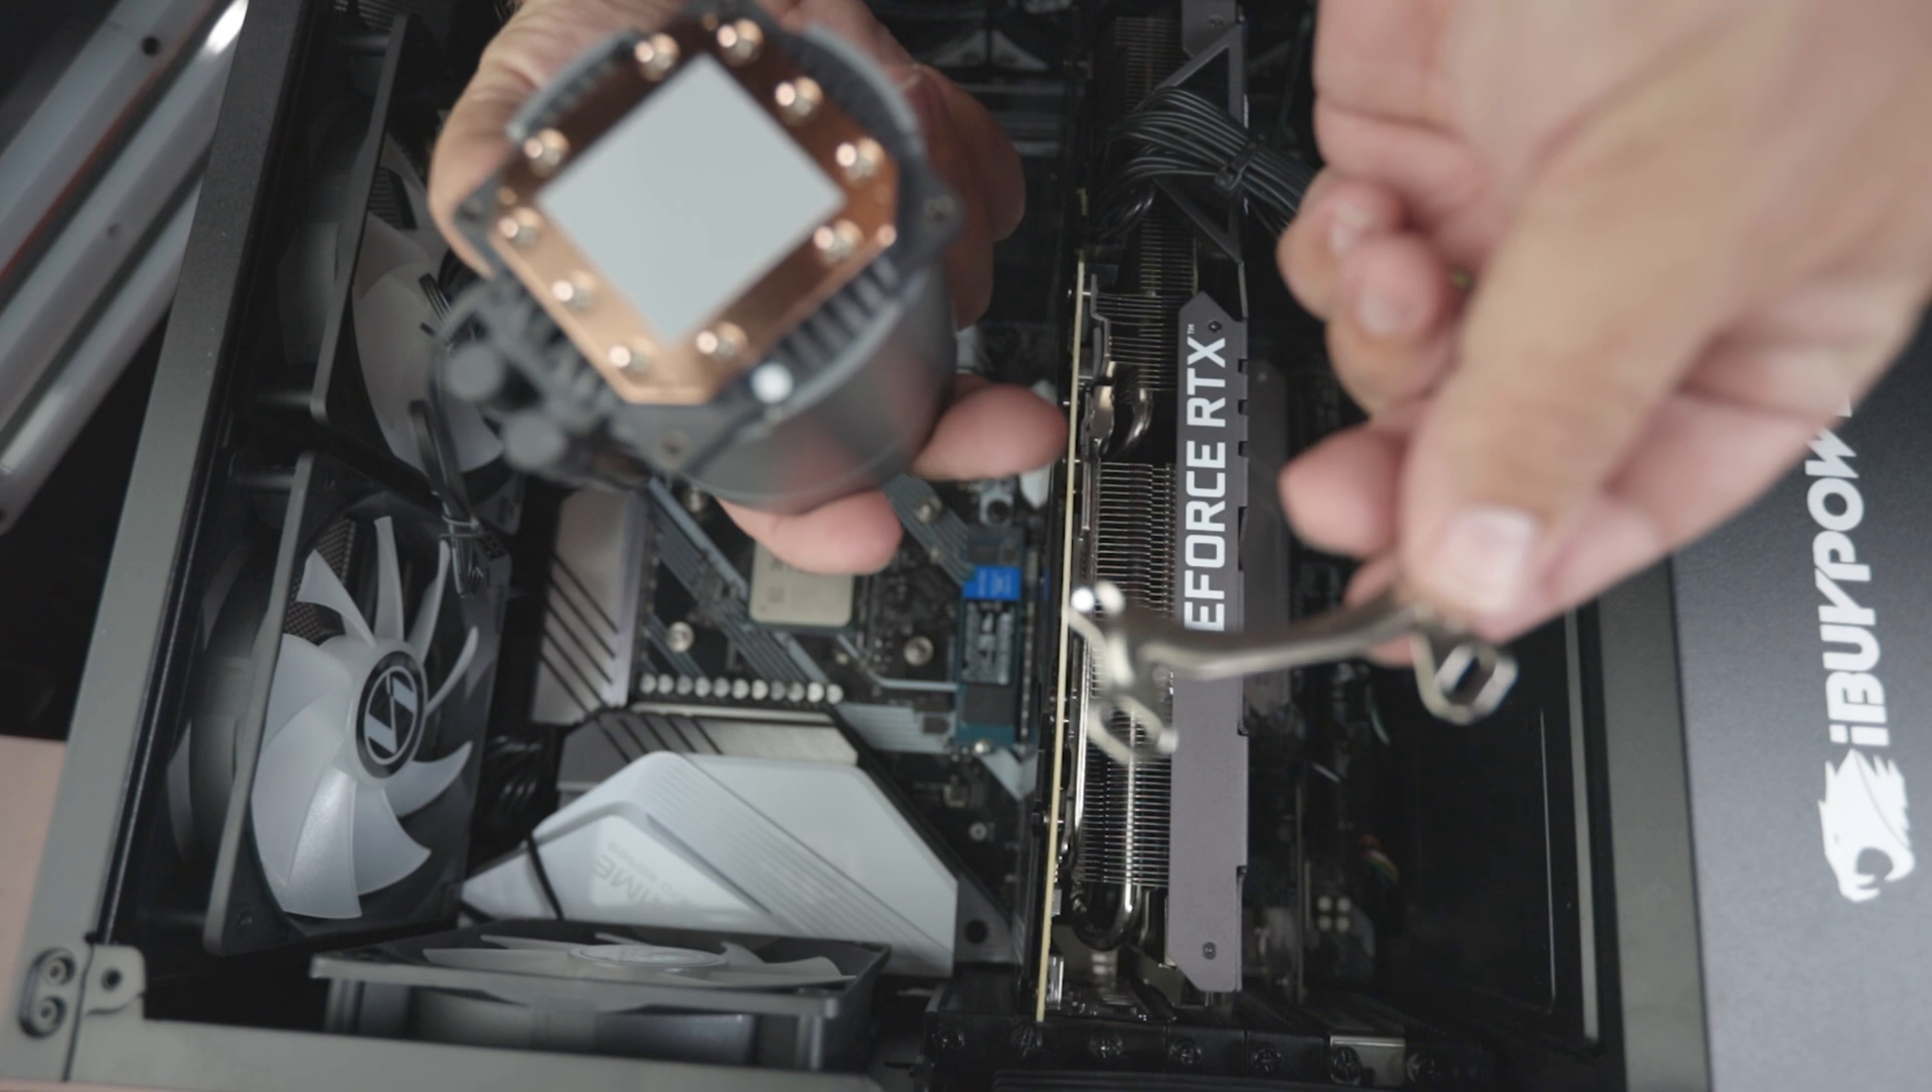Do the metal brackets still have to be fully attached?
Yes.